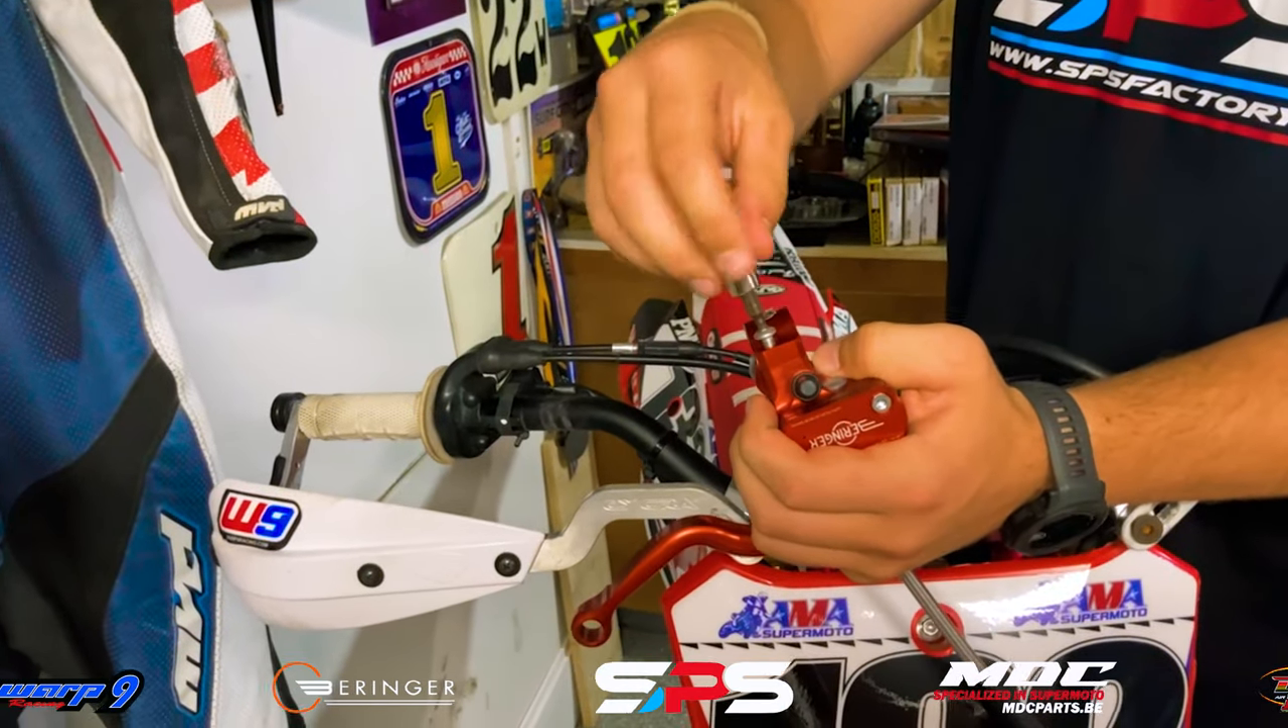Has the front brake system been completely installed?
No.